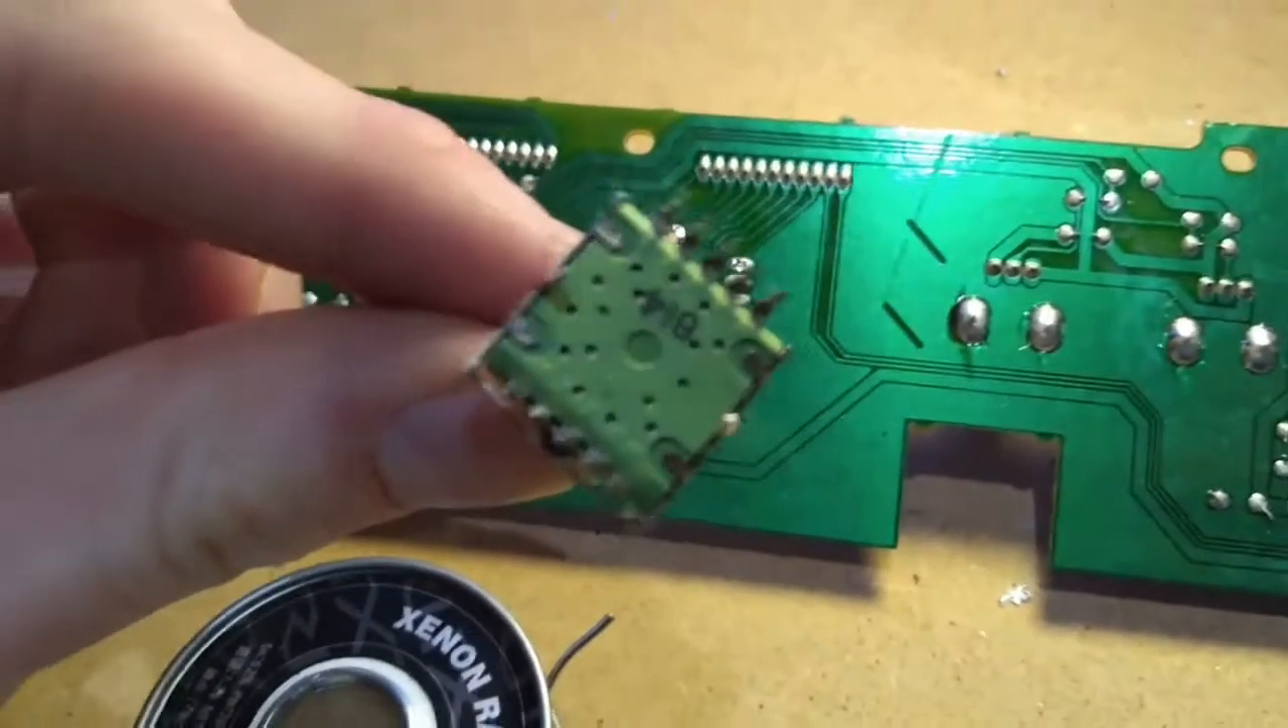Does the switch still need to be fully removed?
No.